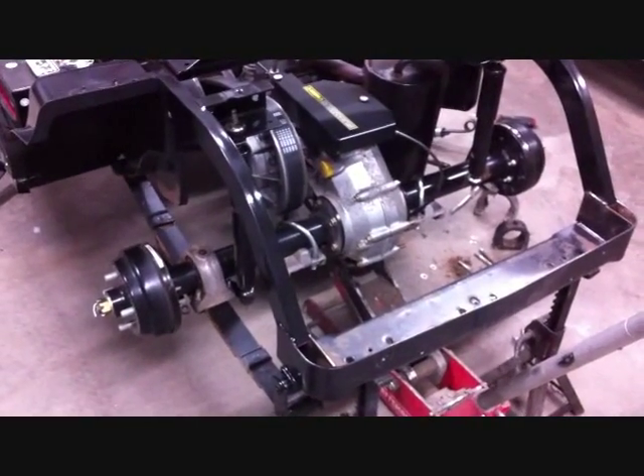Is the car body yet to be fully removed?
No.